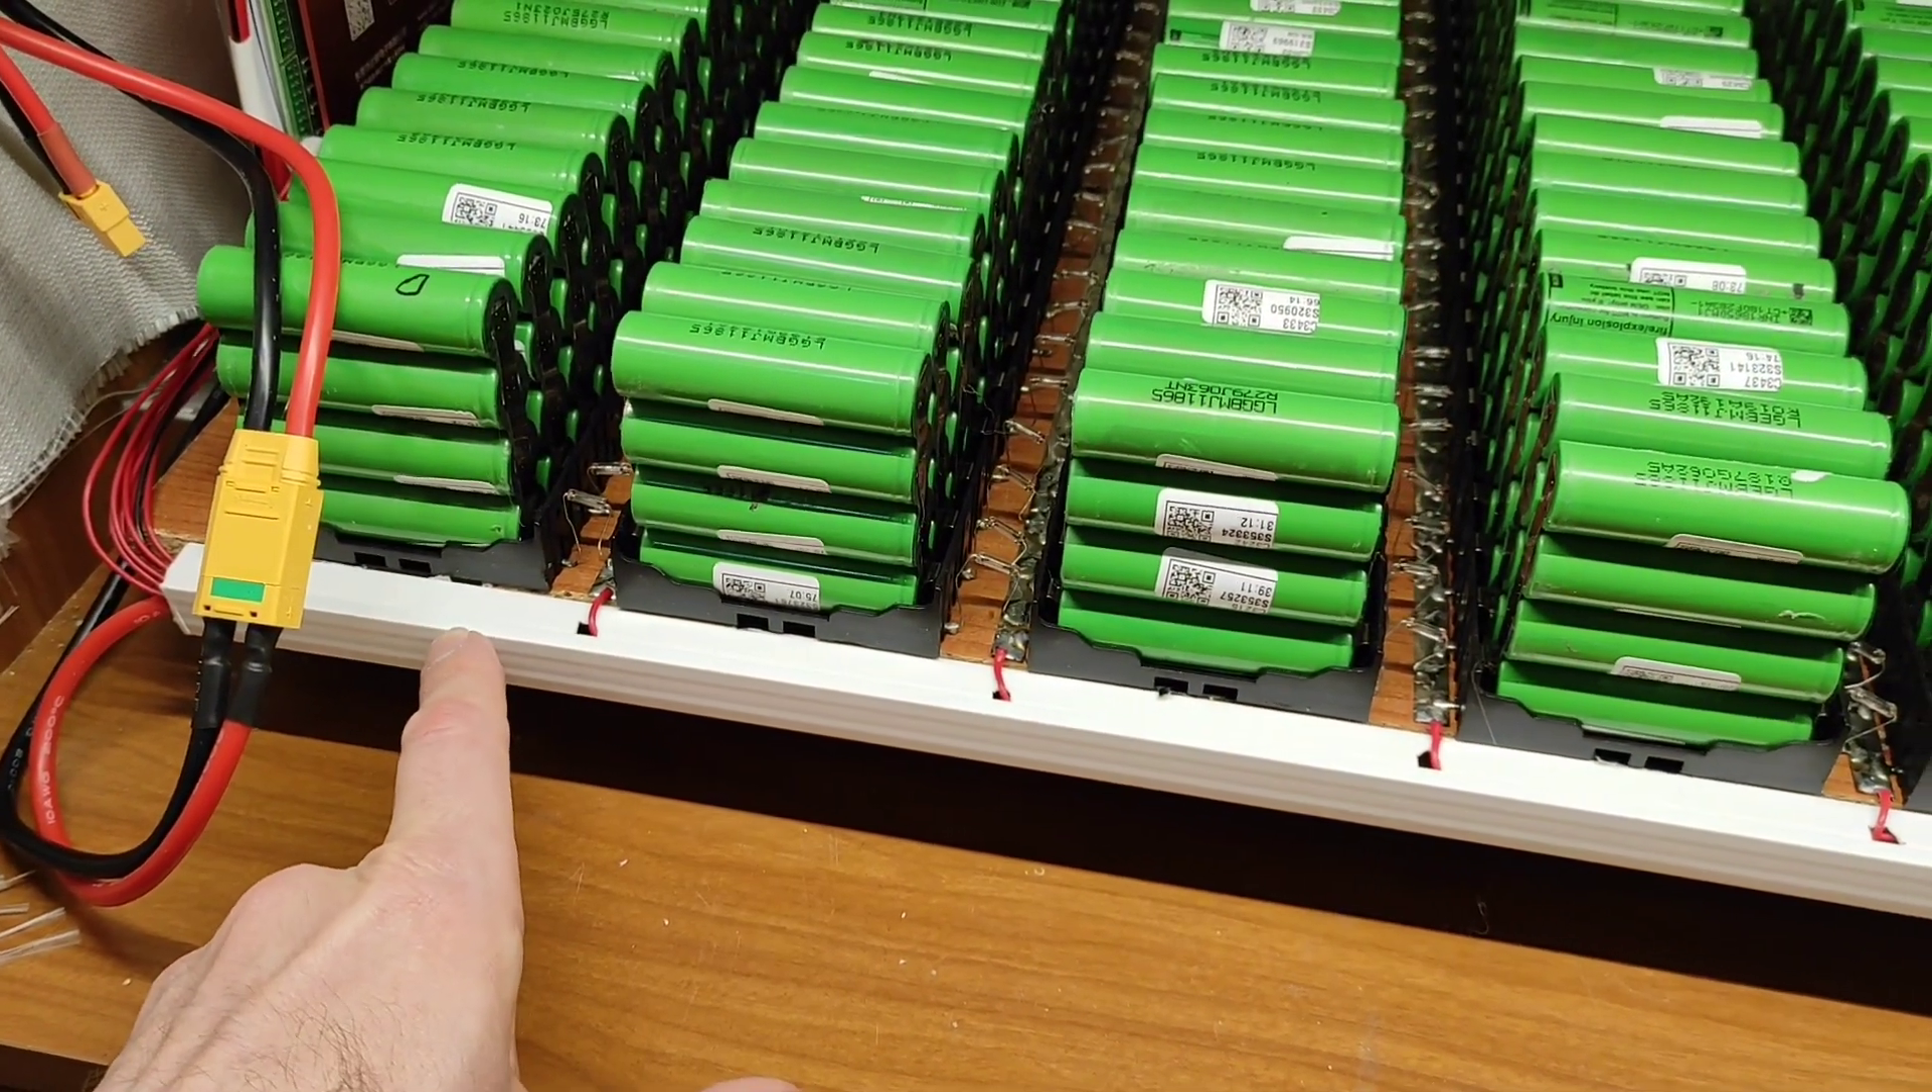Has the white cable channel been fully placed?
Yes.